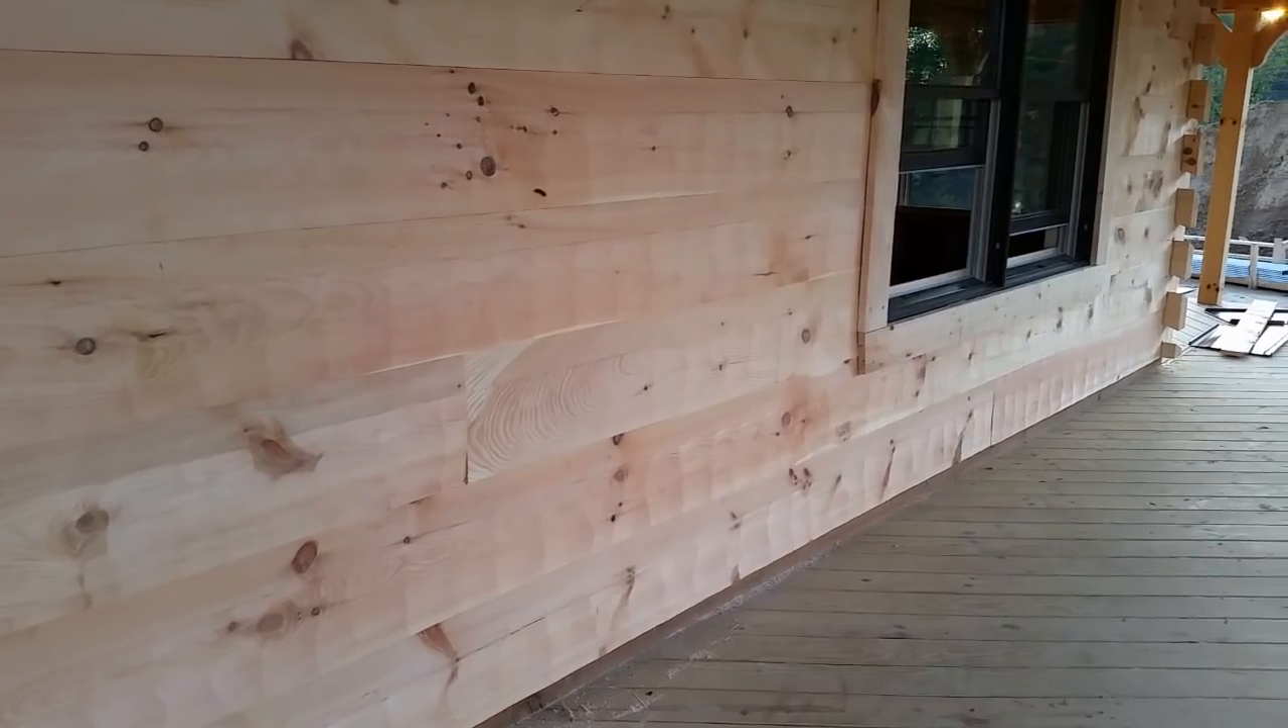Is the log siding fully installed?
Yes.